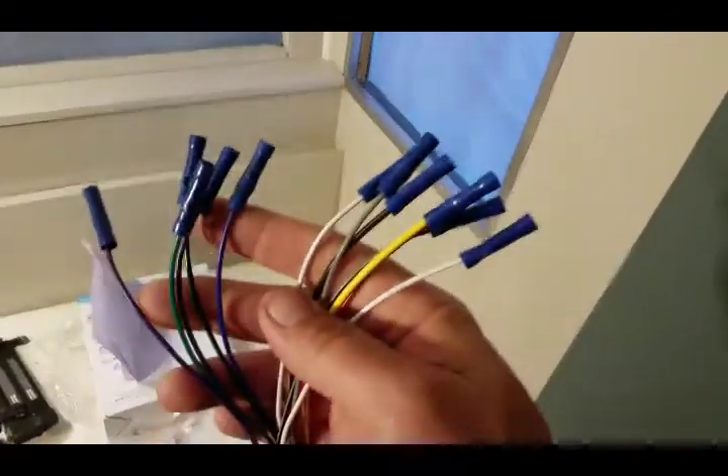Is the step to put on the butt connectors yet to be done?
No.